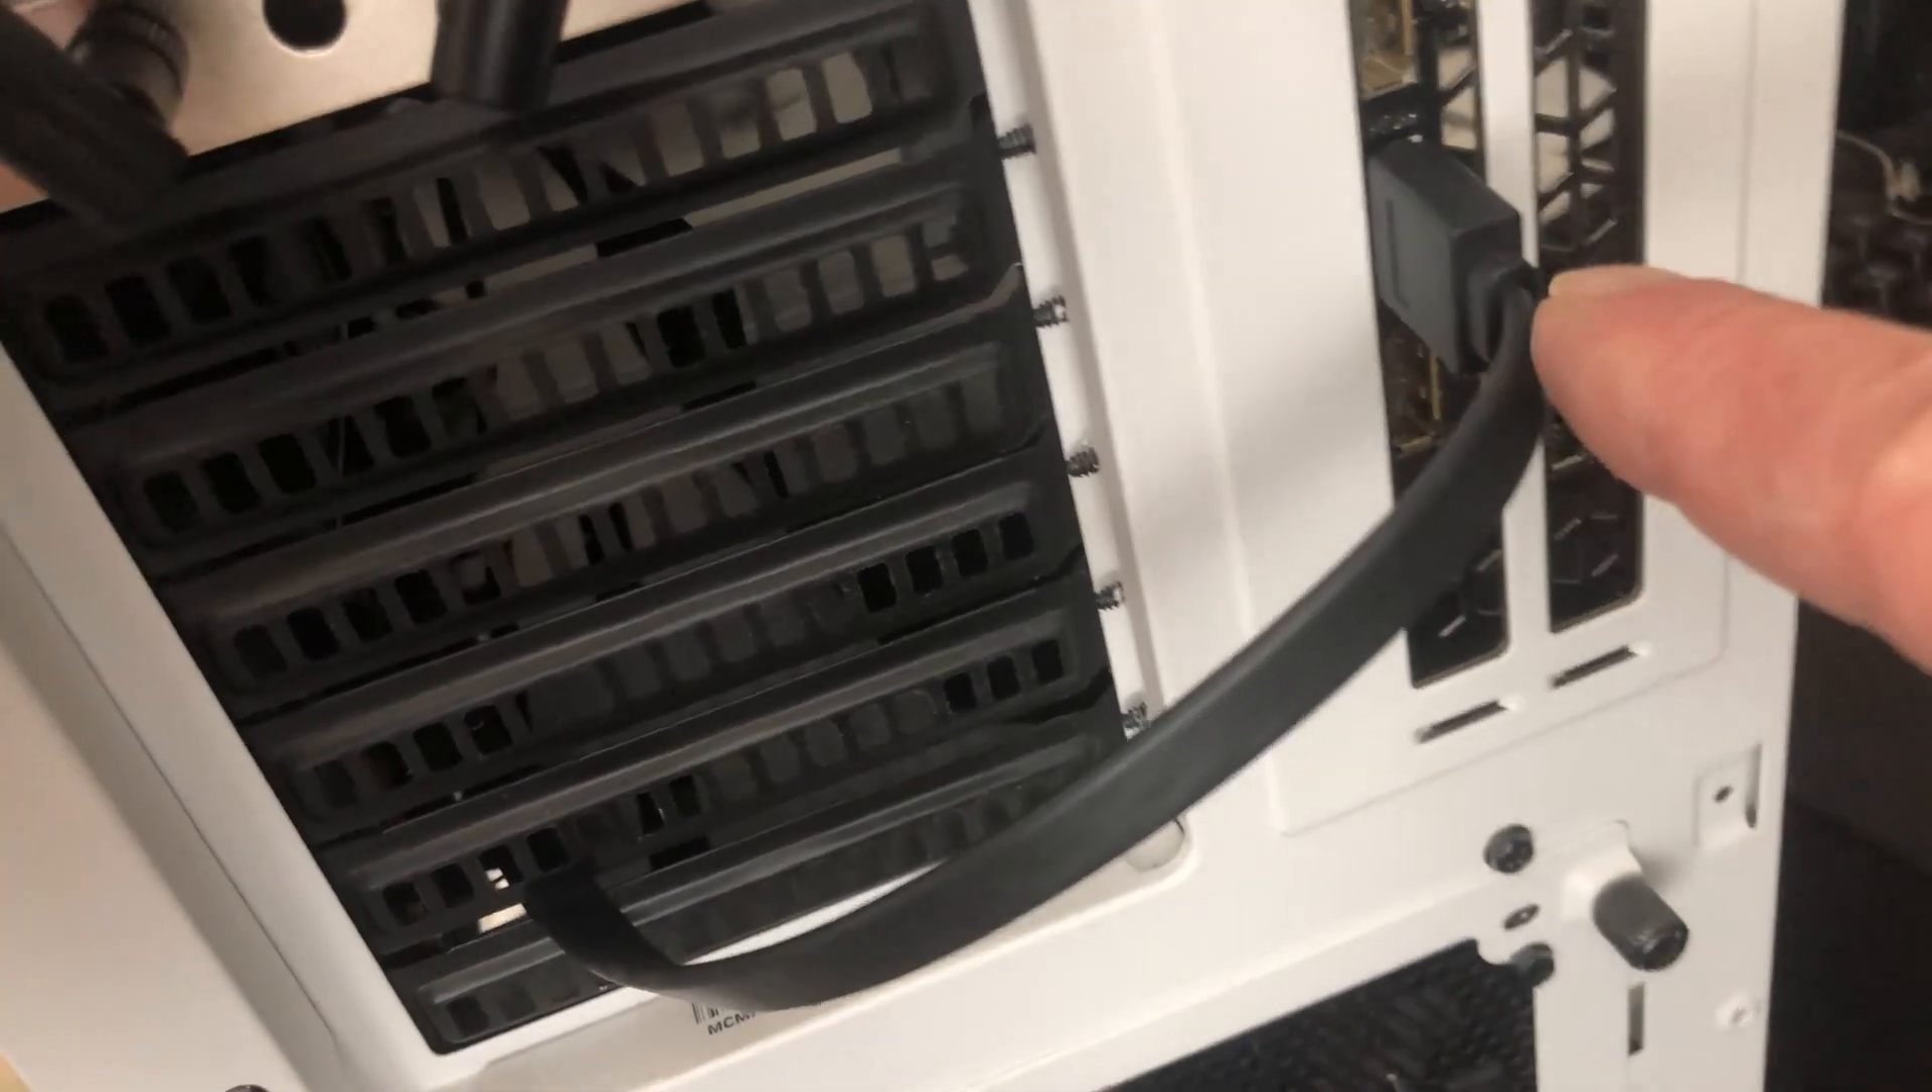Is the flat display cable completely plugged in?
Yes.